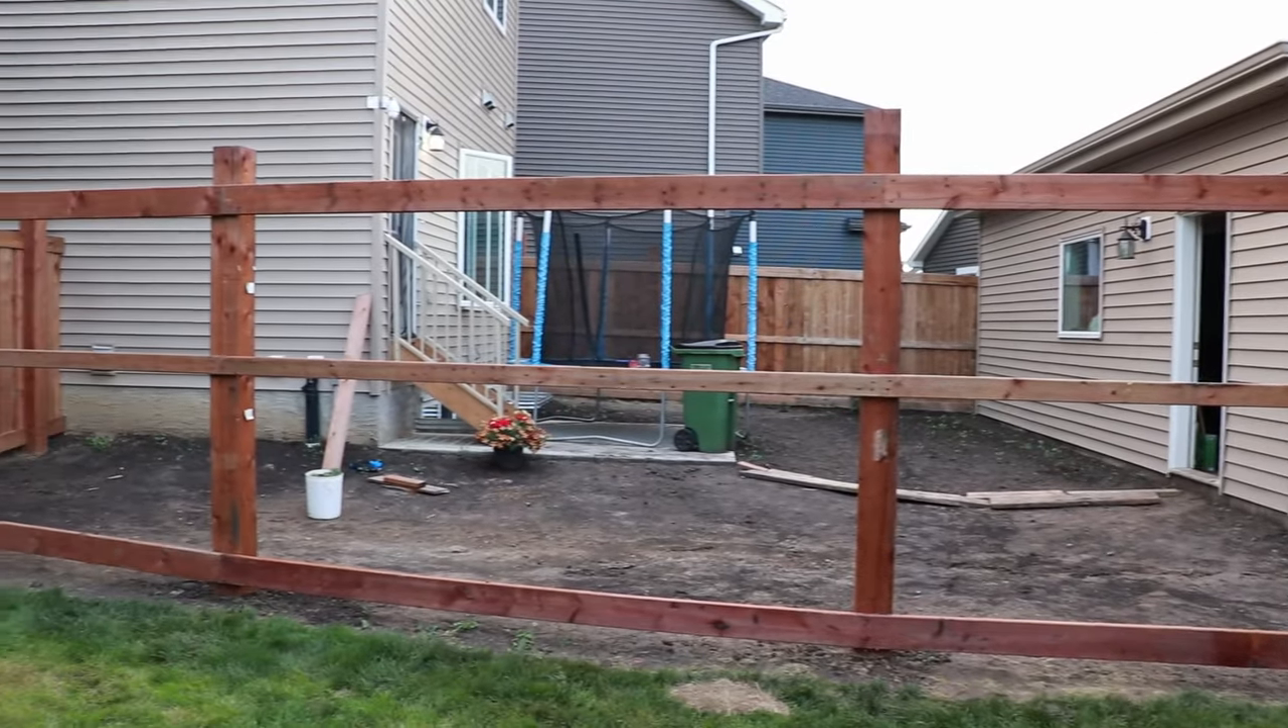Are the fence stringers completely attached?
Yes.